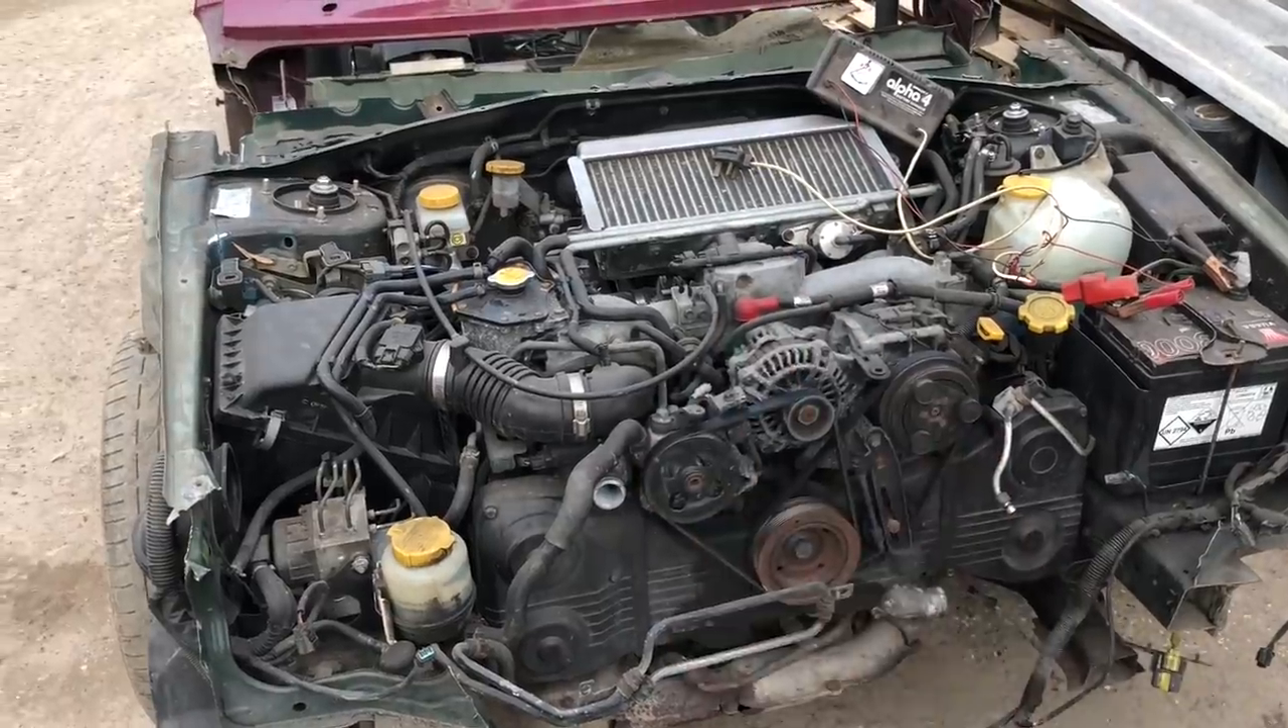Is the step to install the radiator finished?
No.